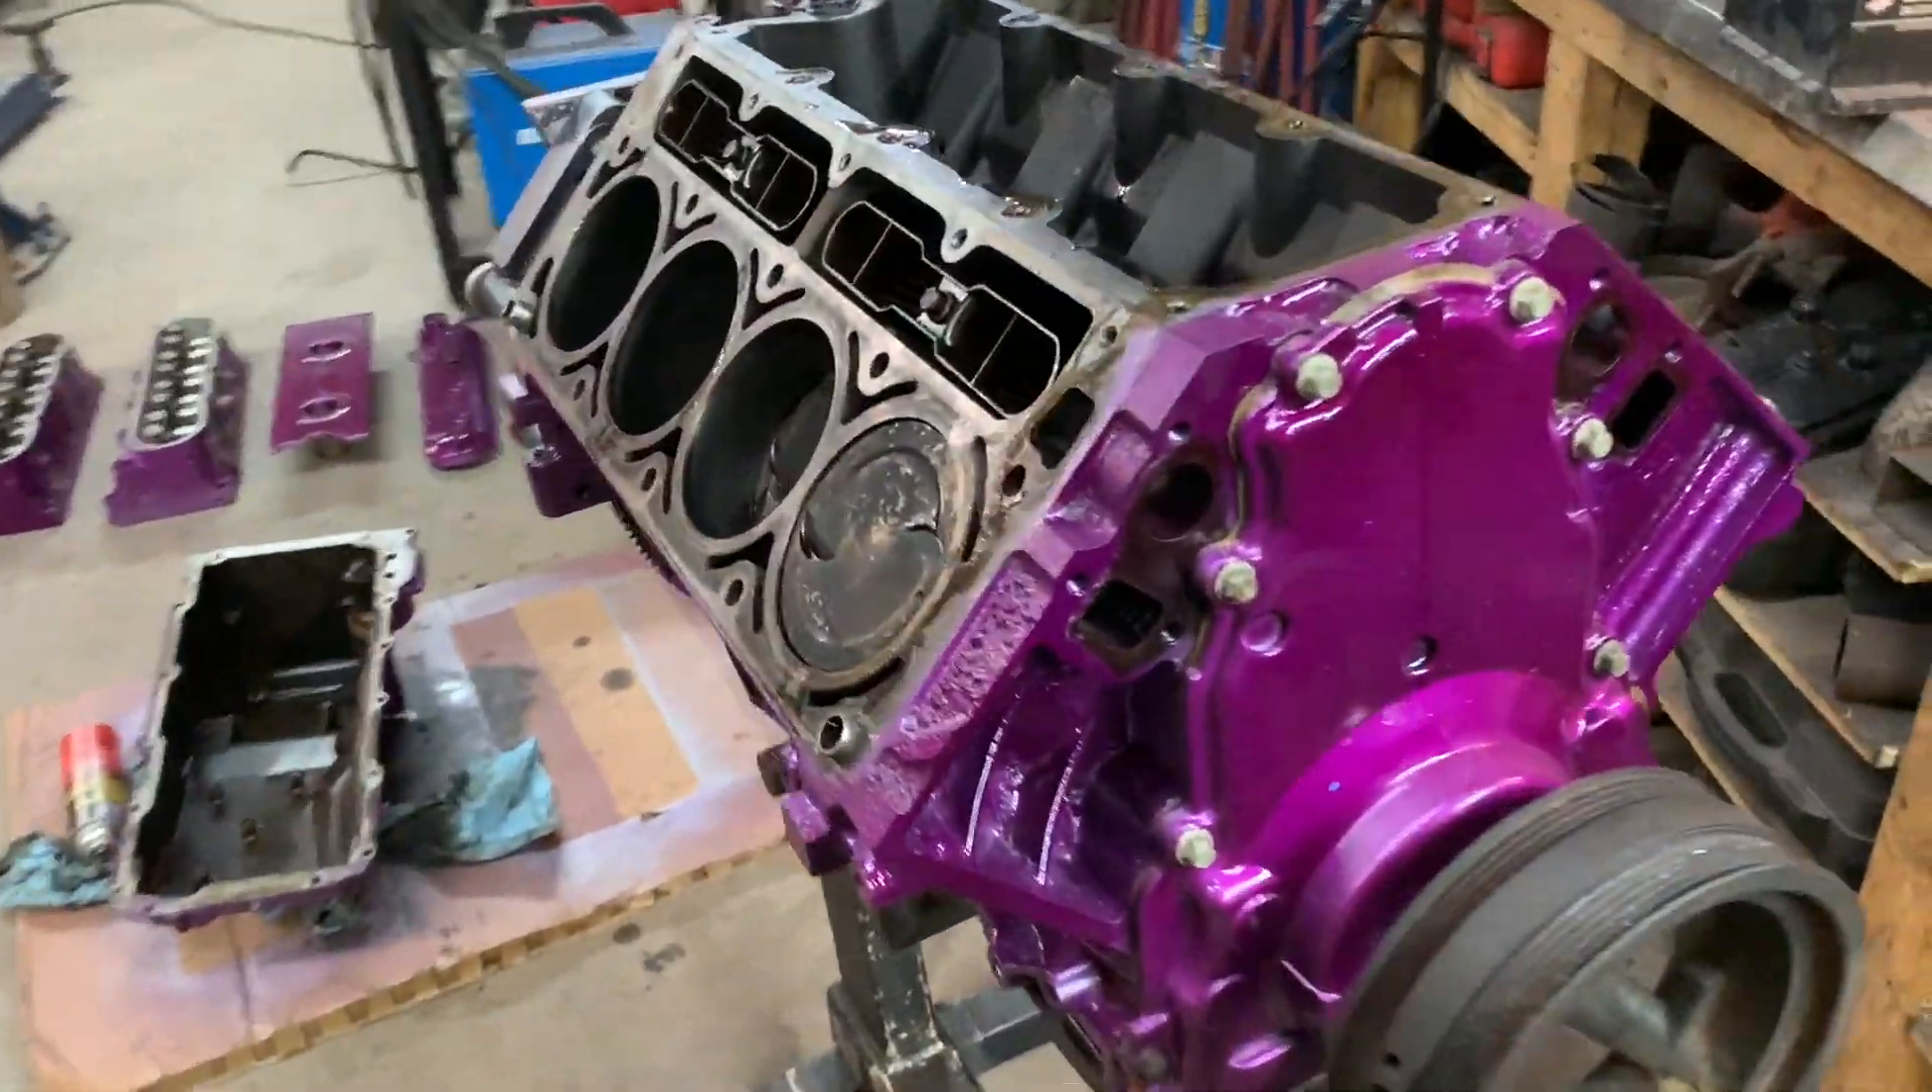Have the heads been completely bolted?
No.